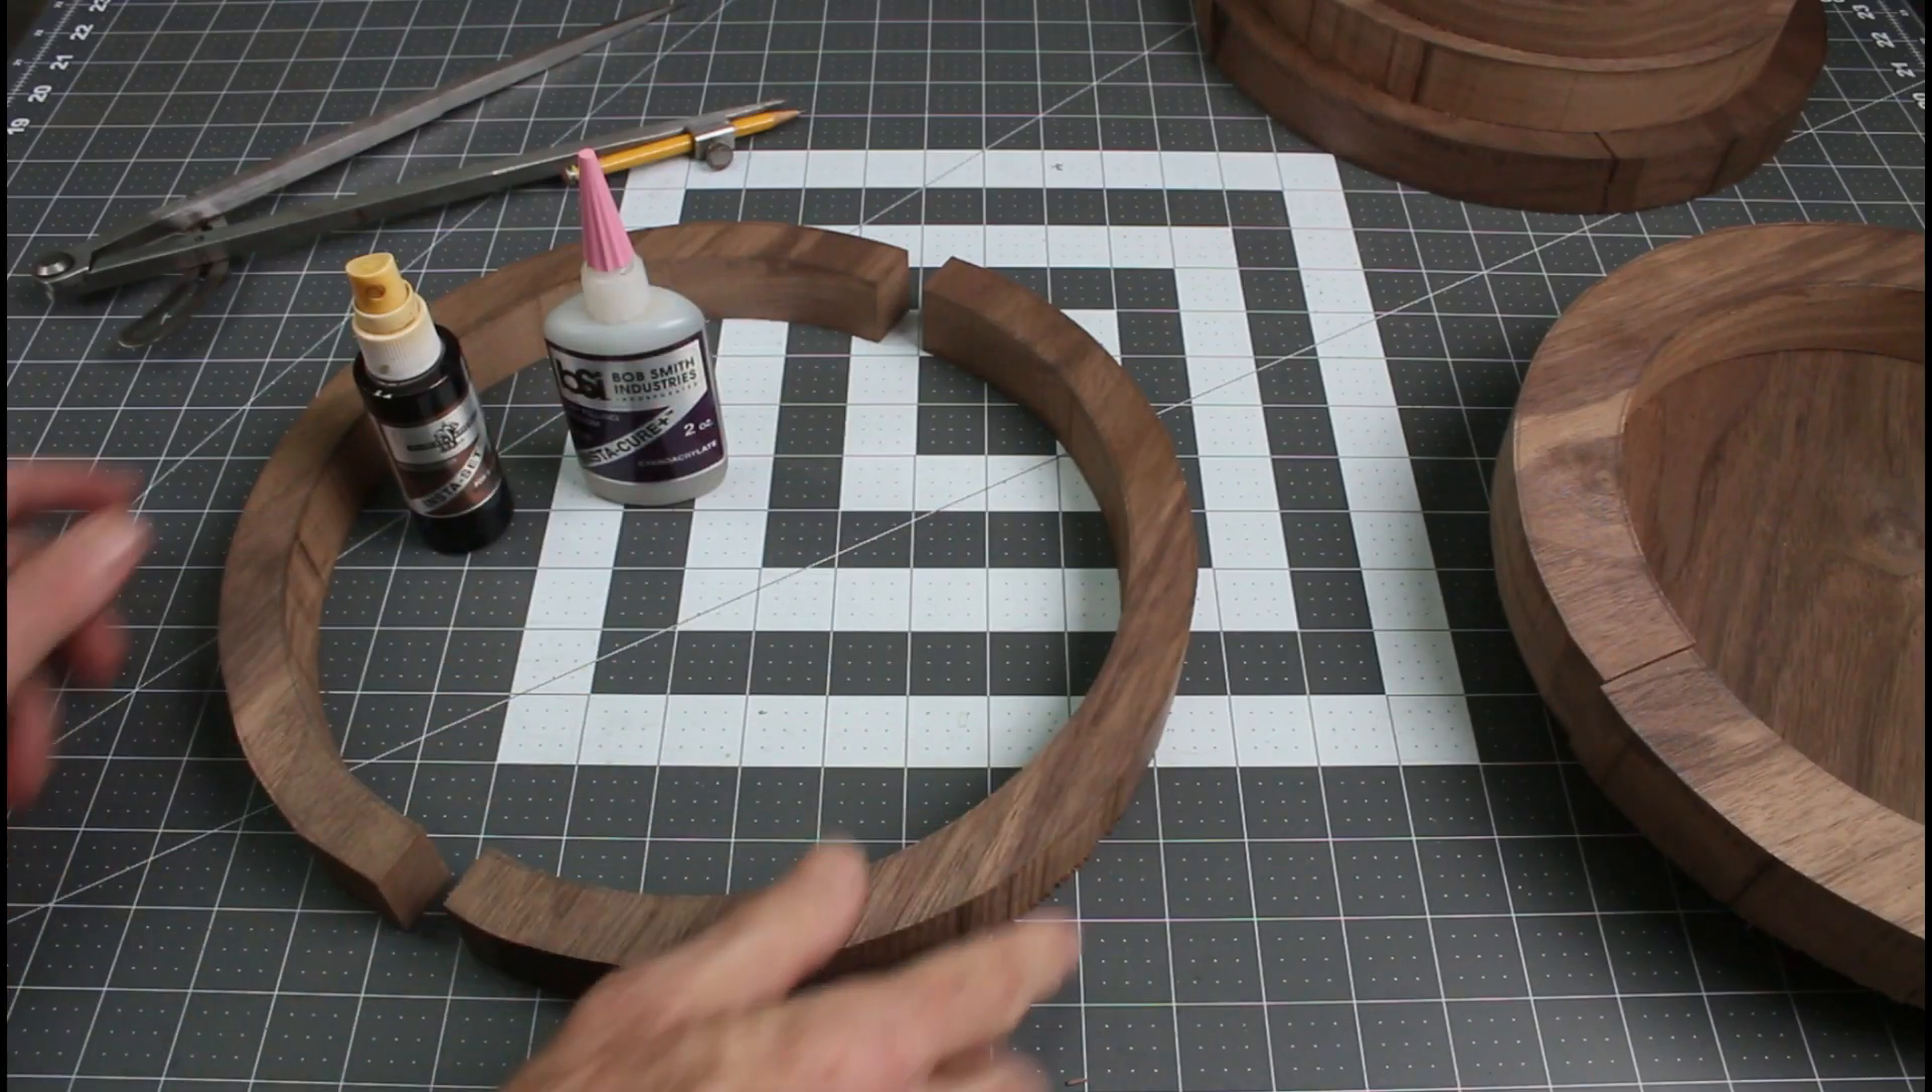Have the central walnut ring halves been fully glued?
No.